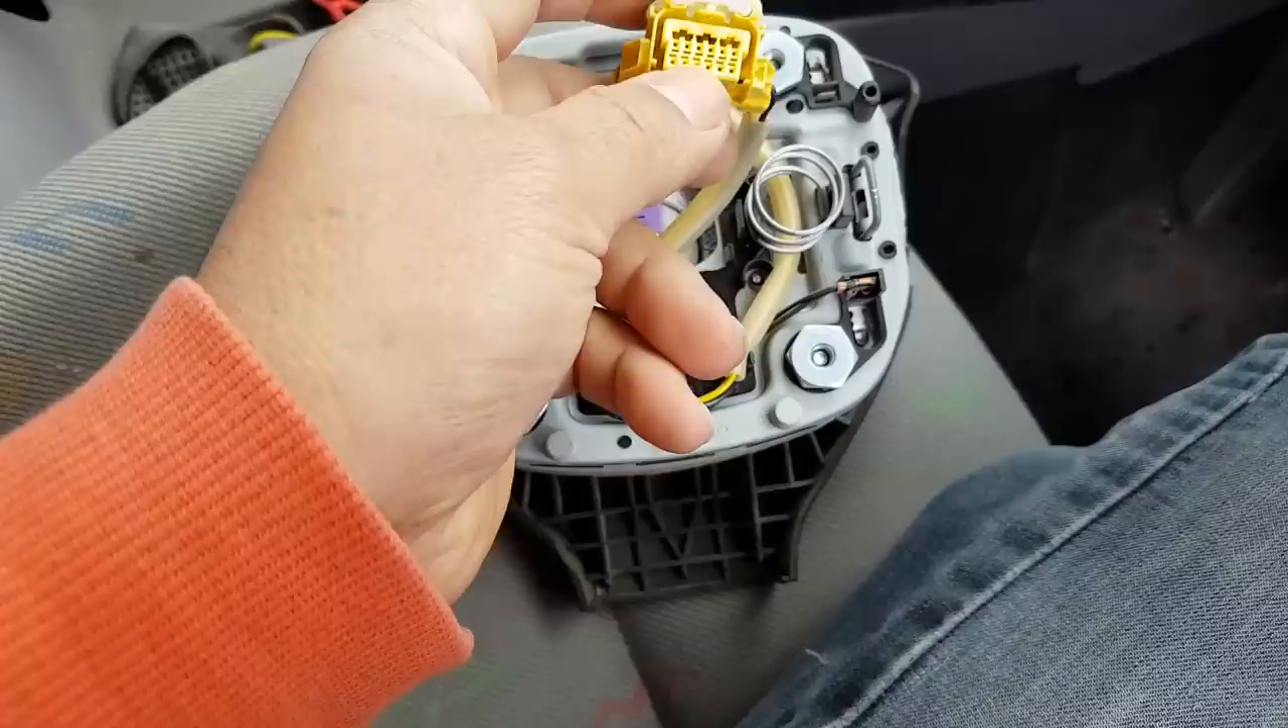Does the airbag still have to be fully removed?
No.